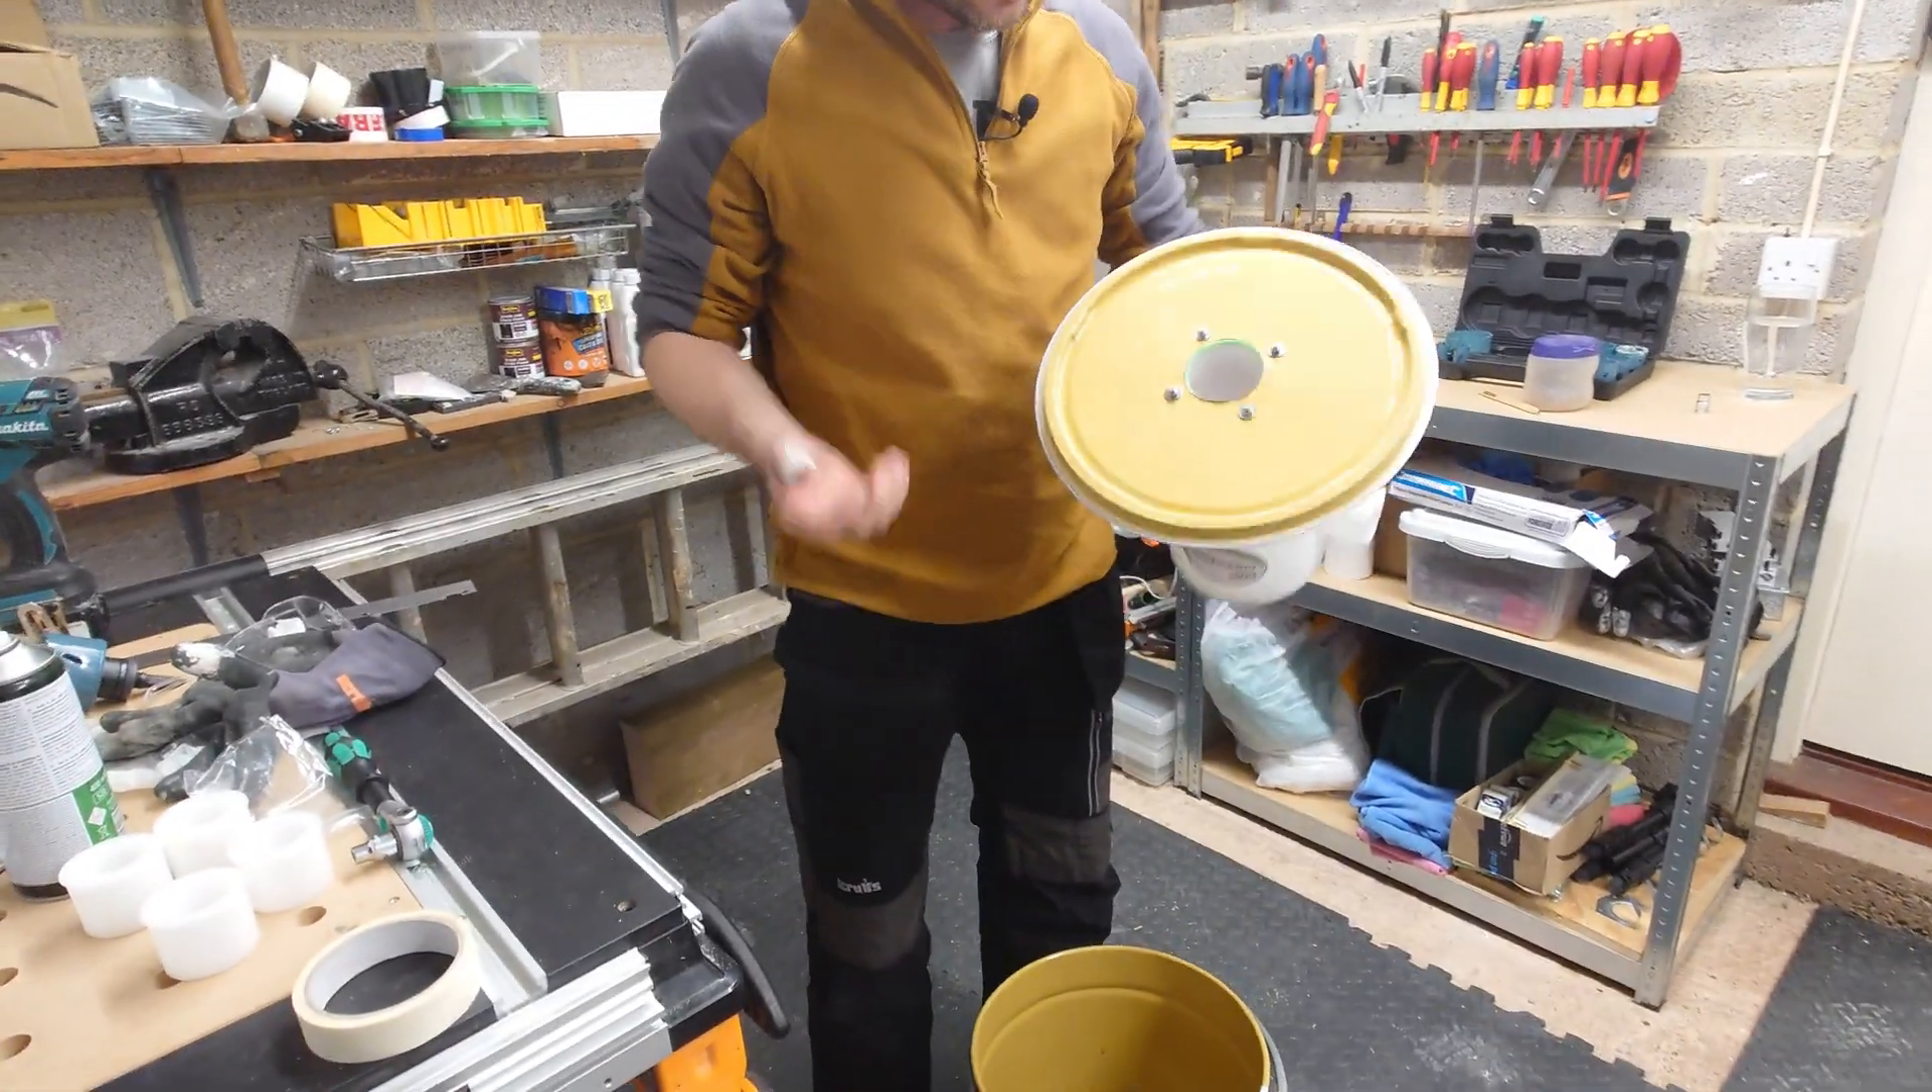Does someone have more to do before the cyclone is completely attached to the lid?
No.